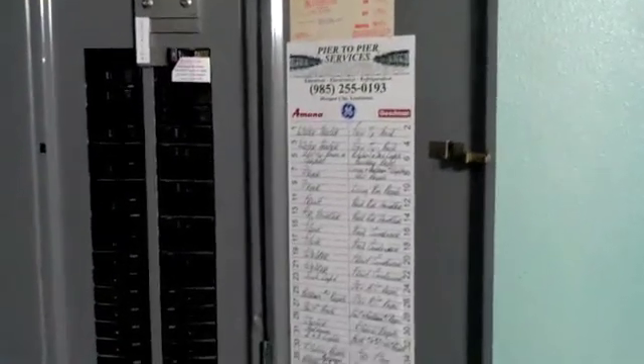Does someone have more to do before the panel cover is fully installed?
No.